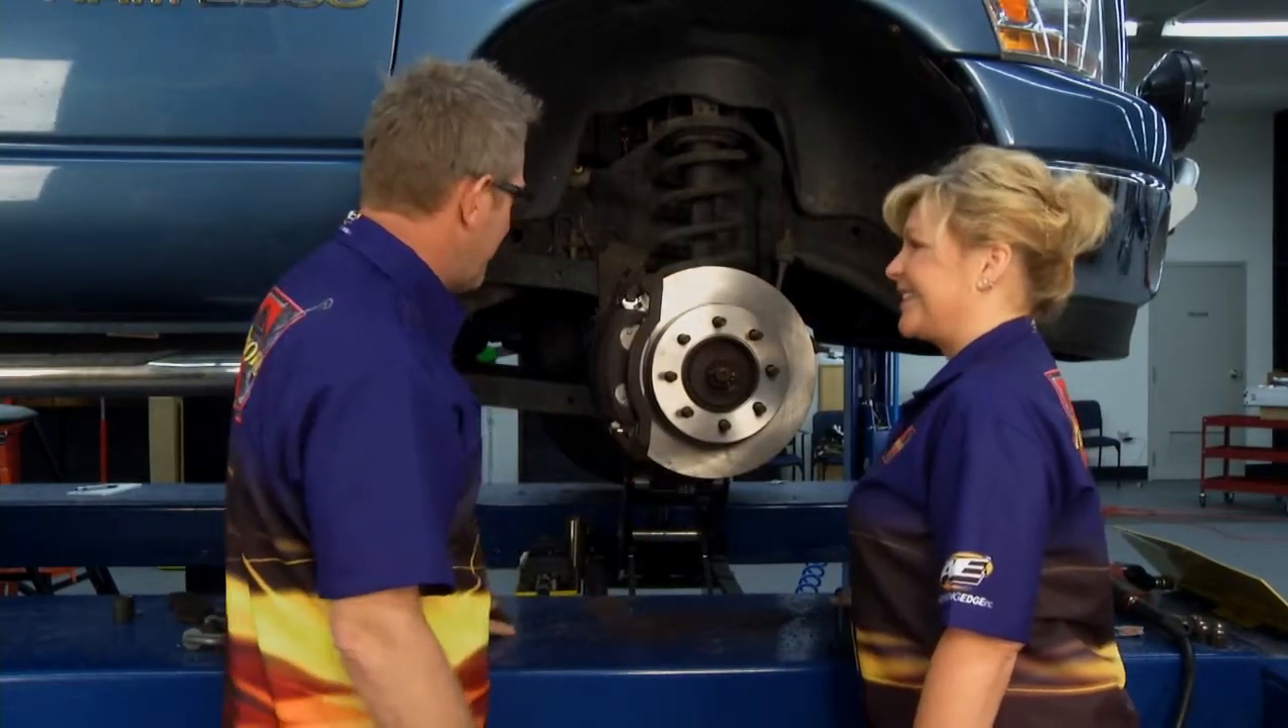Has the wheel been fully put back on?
No.